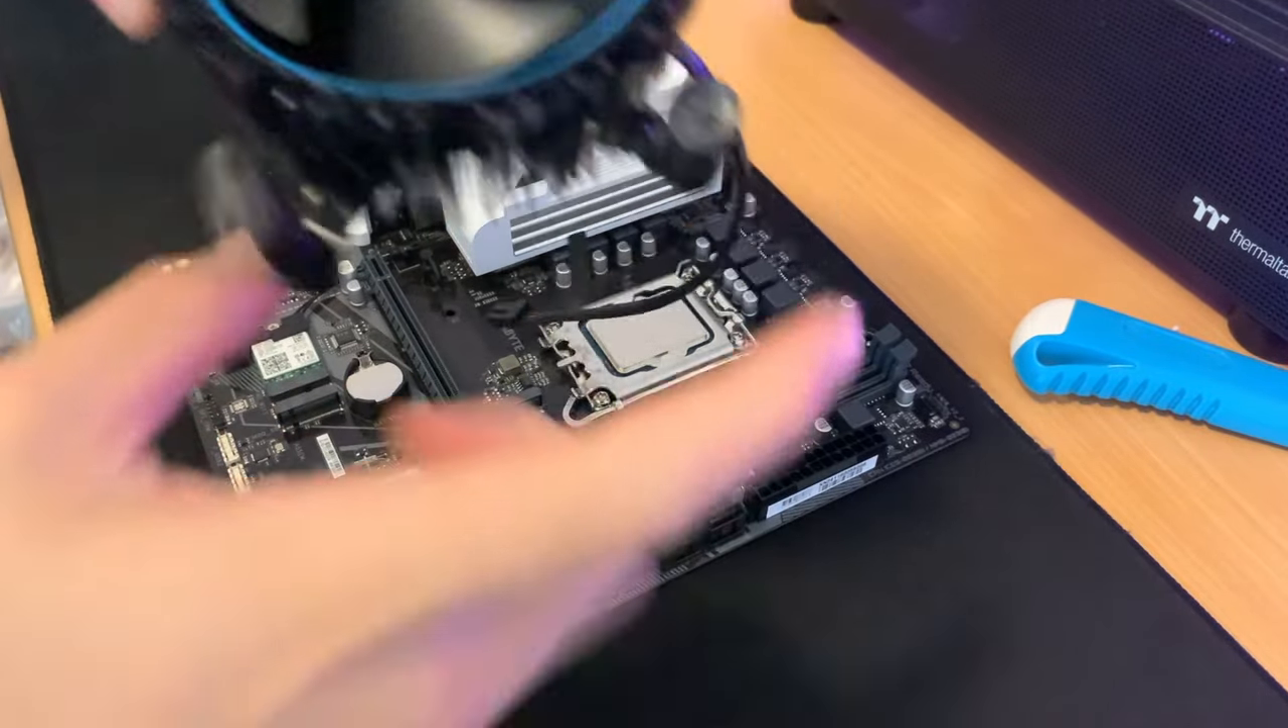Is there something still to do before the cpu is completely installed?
No.